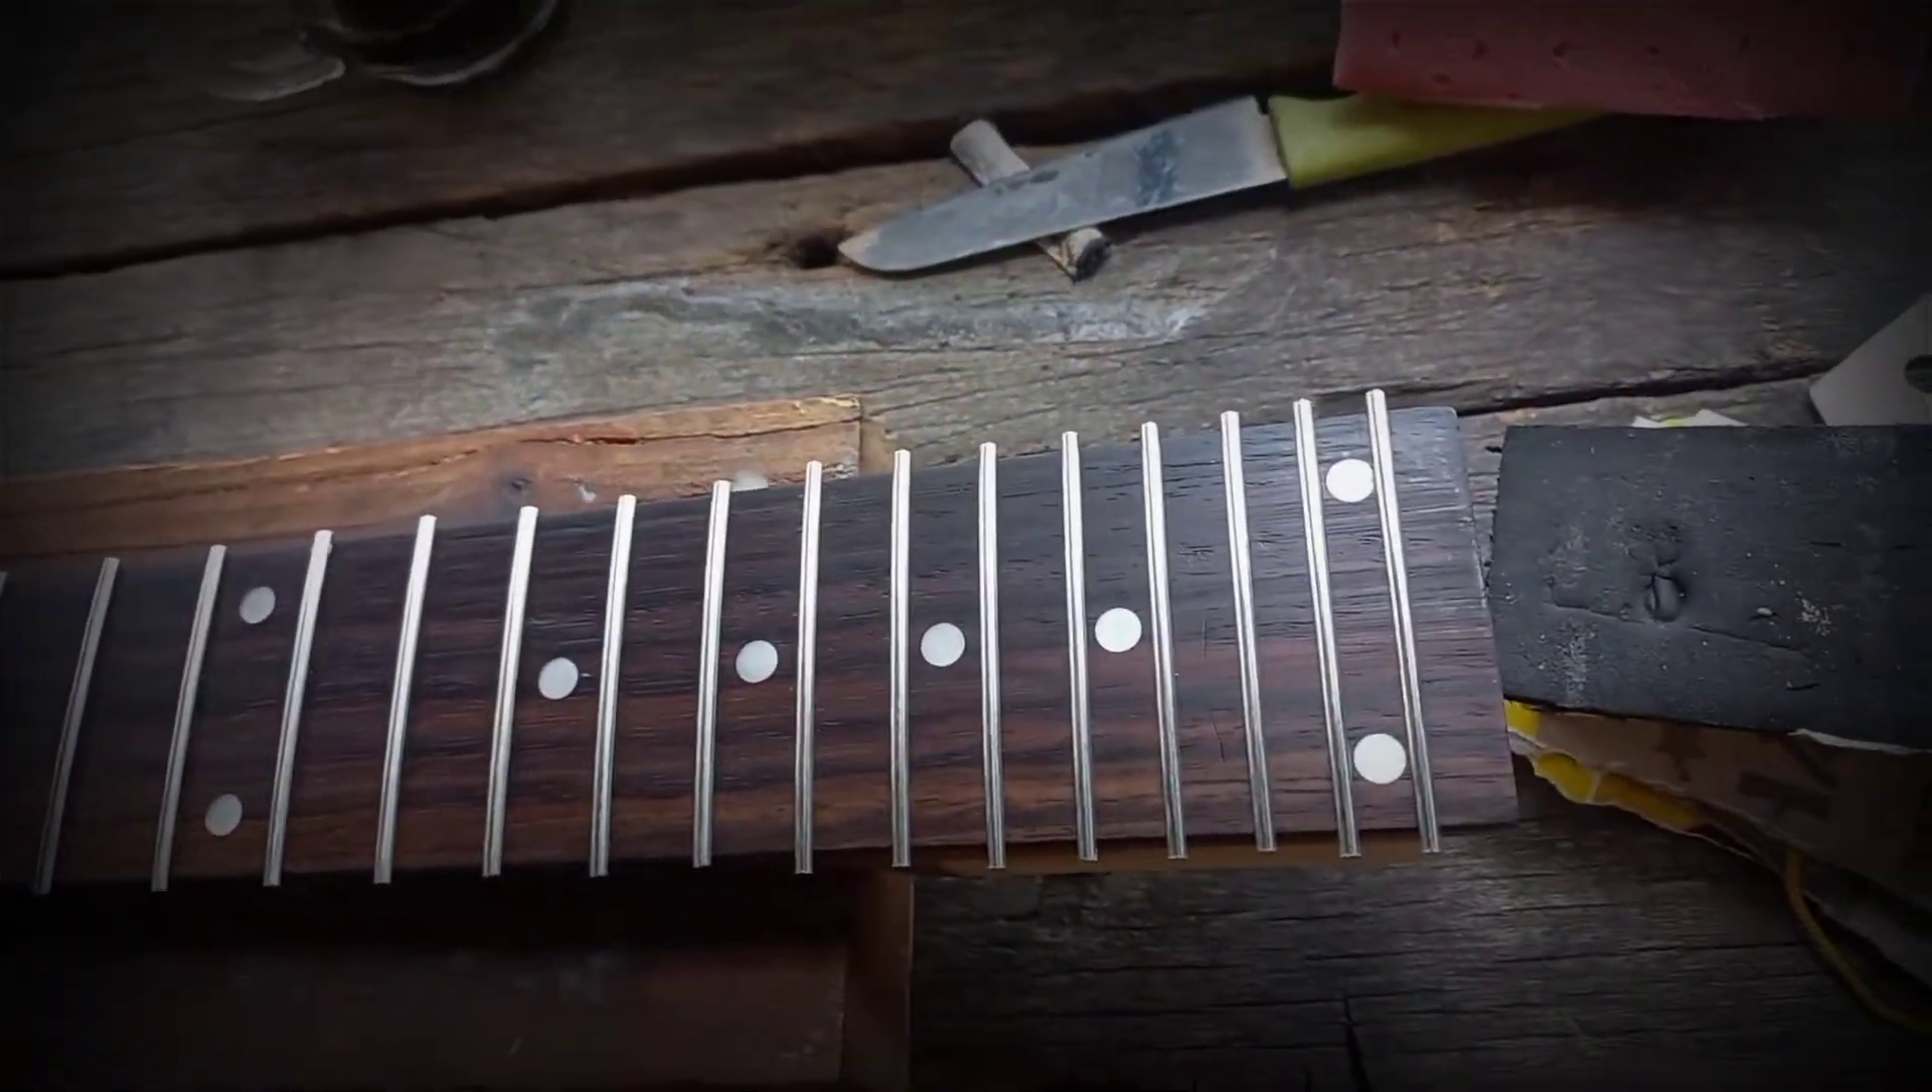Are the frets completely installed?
Yes.